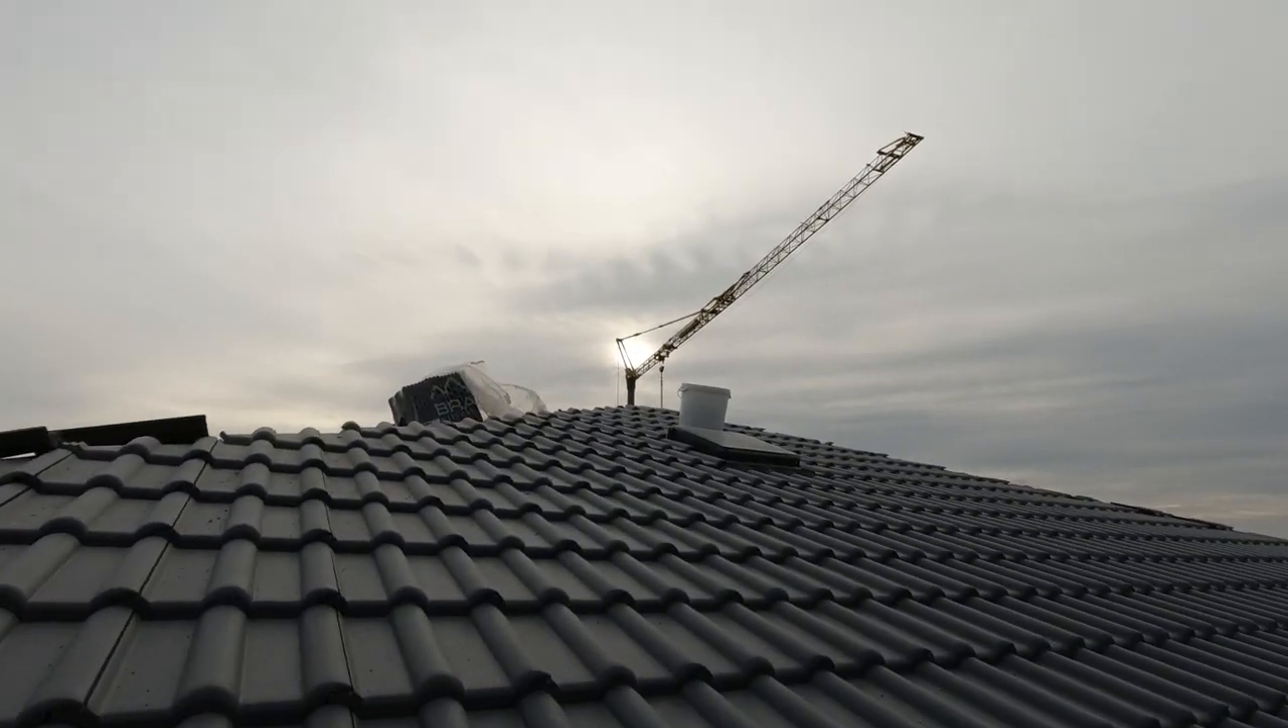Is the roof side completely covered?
Yes.